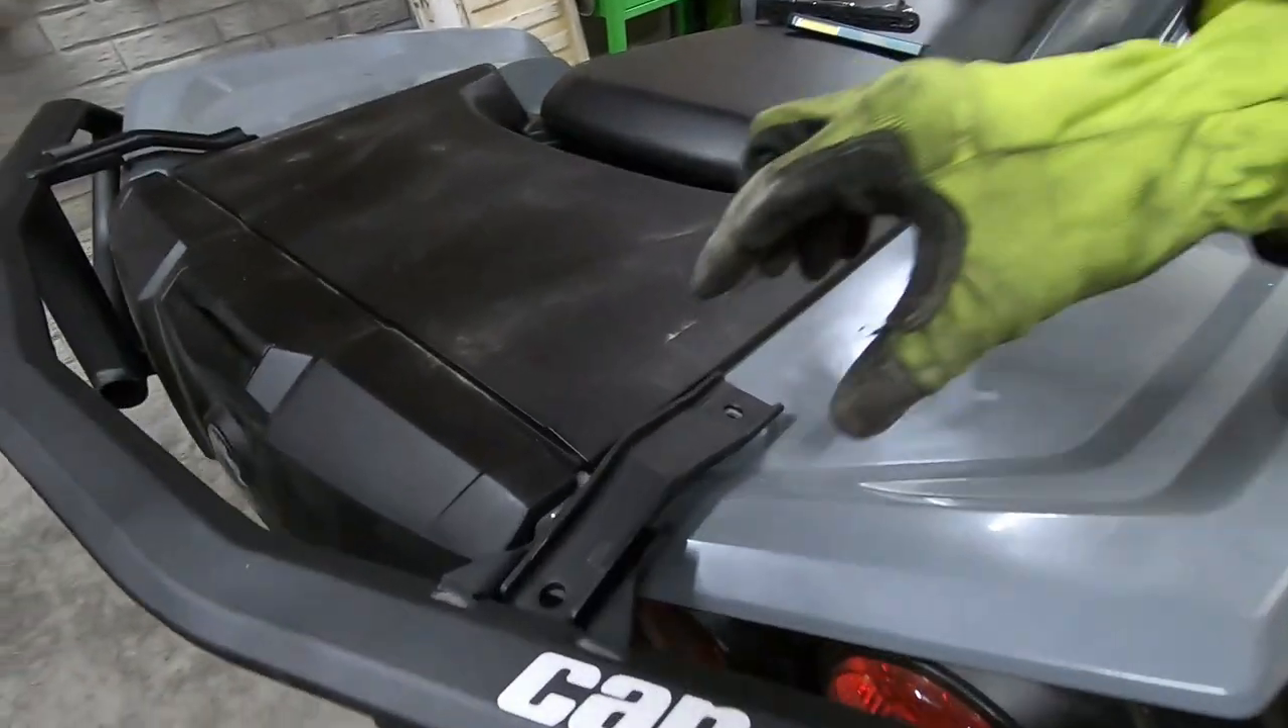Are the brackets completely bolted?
No.